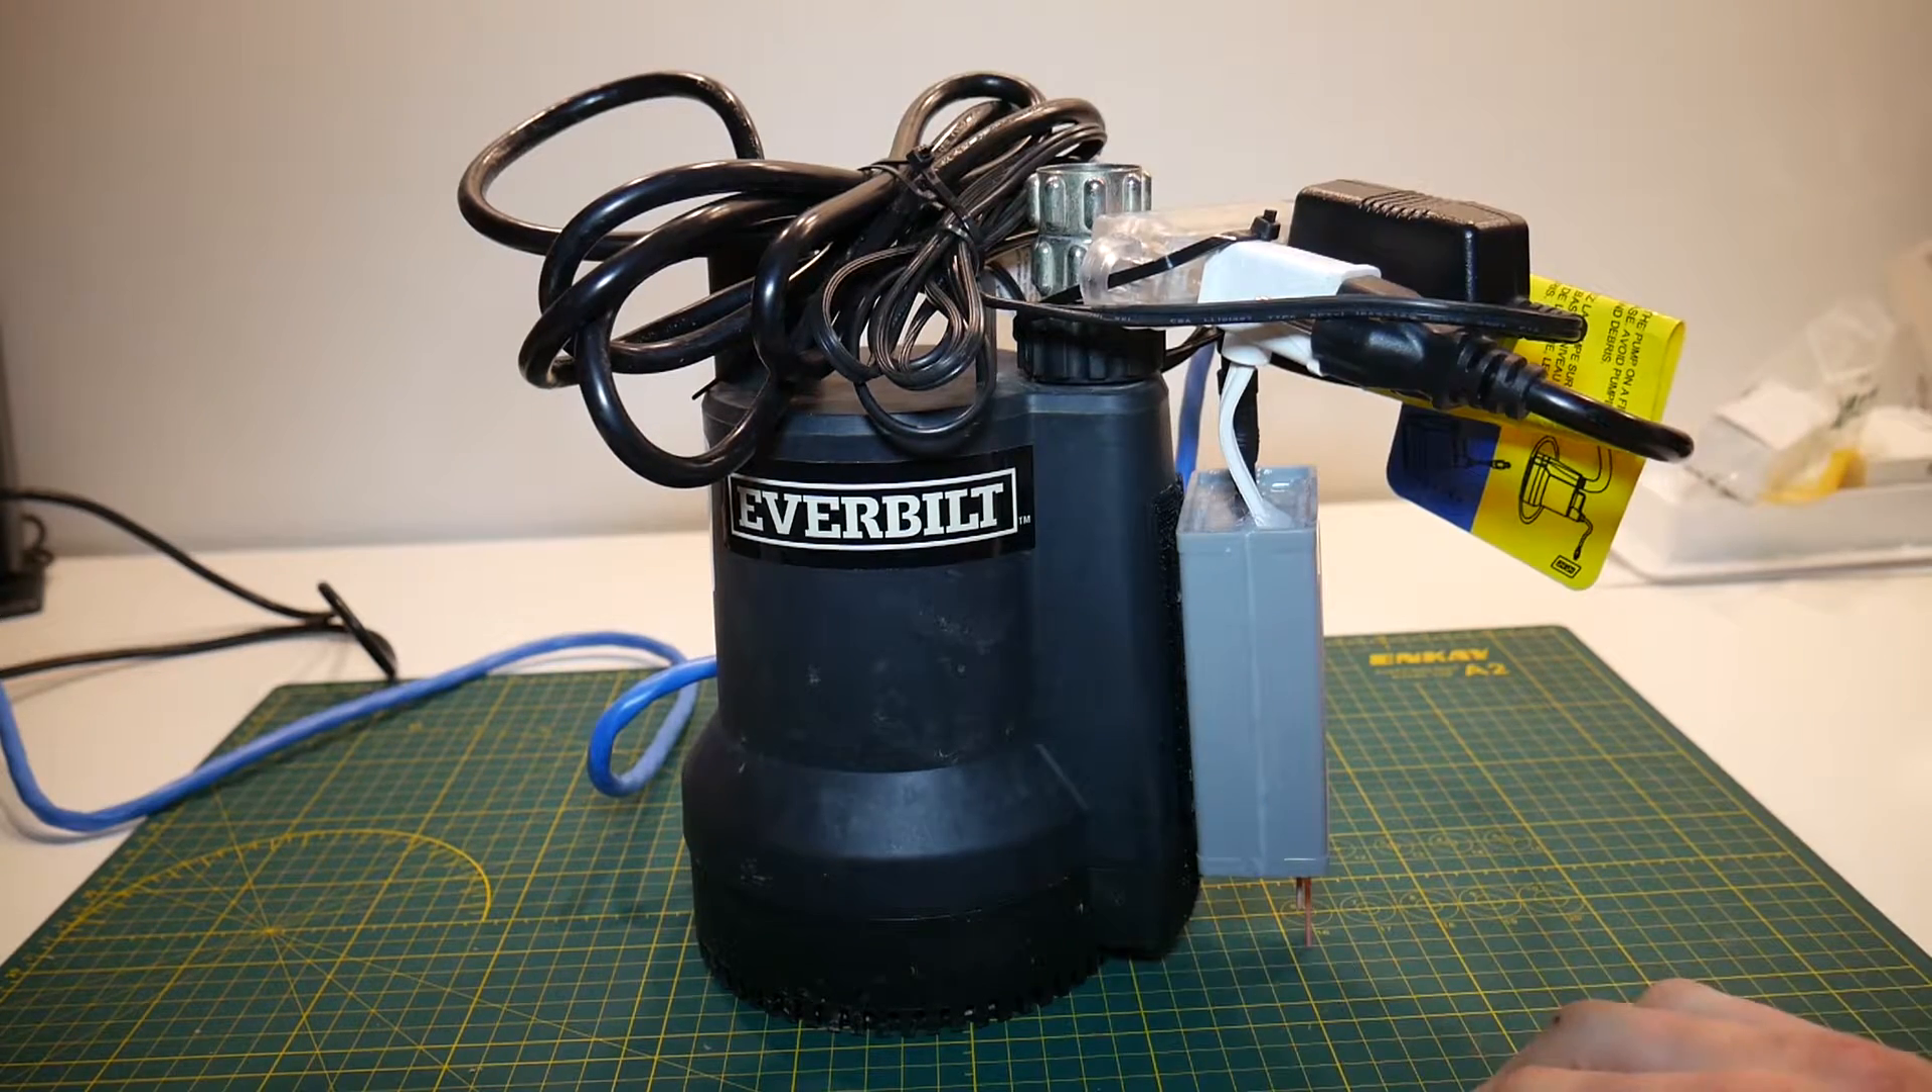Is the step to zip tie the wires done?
Yes.